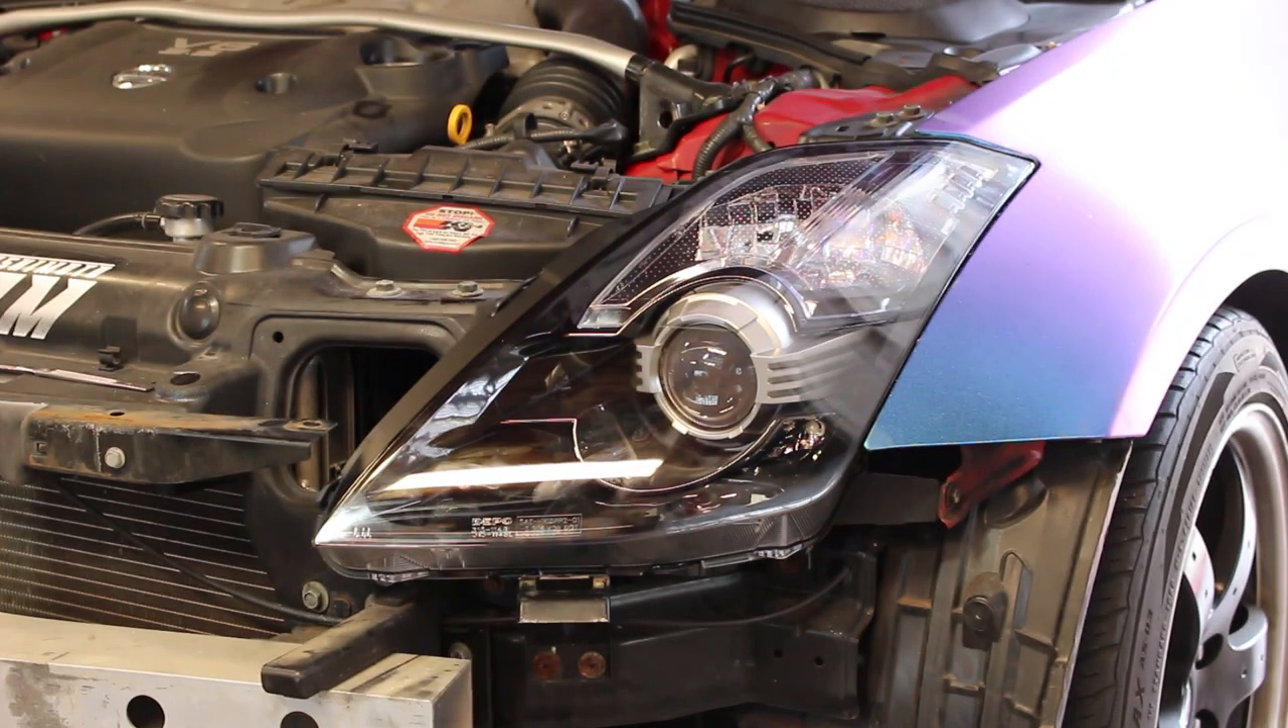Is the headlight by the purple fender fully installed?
Yes.